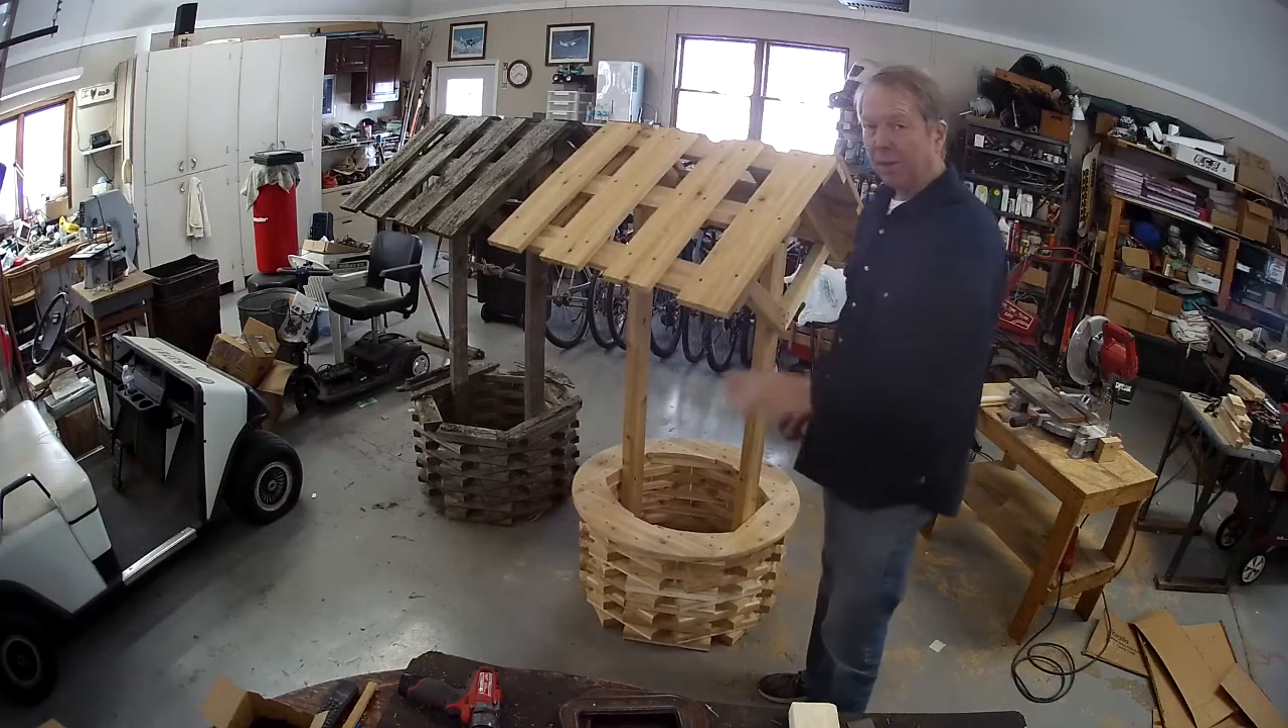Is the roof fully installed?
Yes.